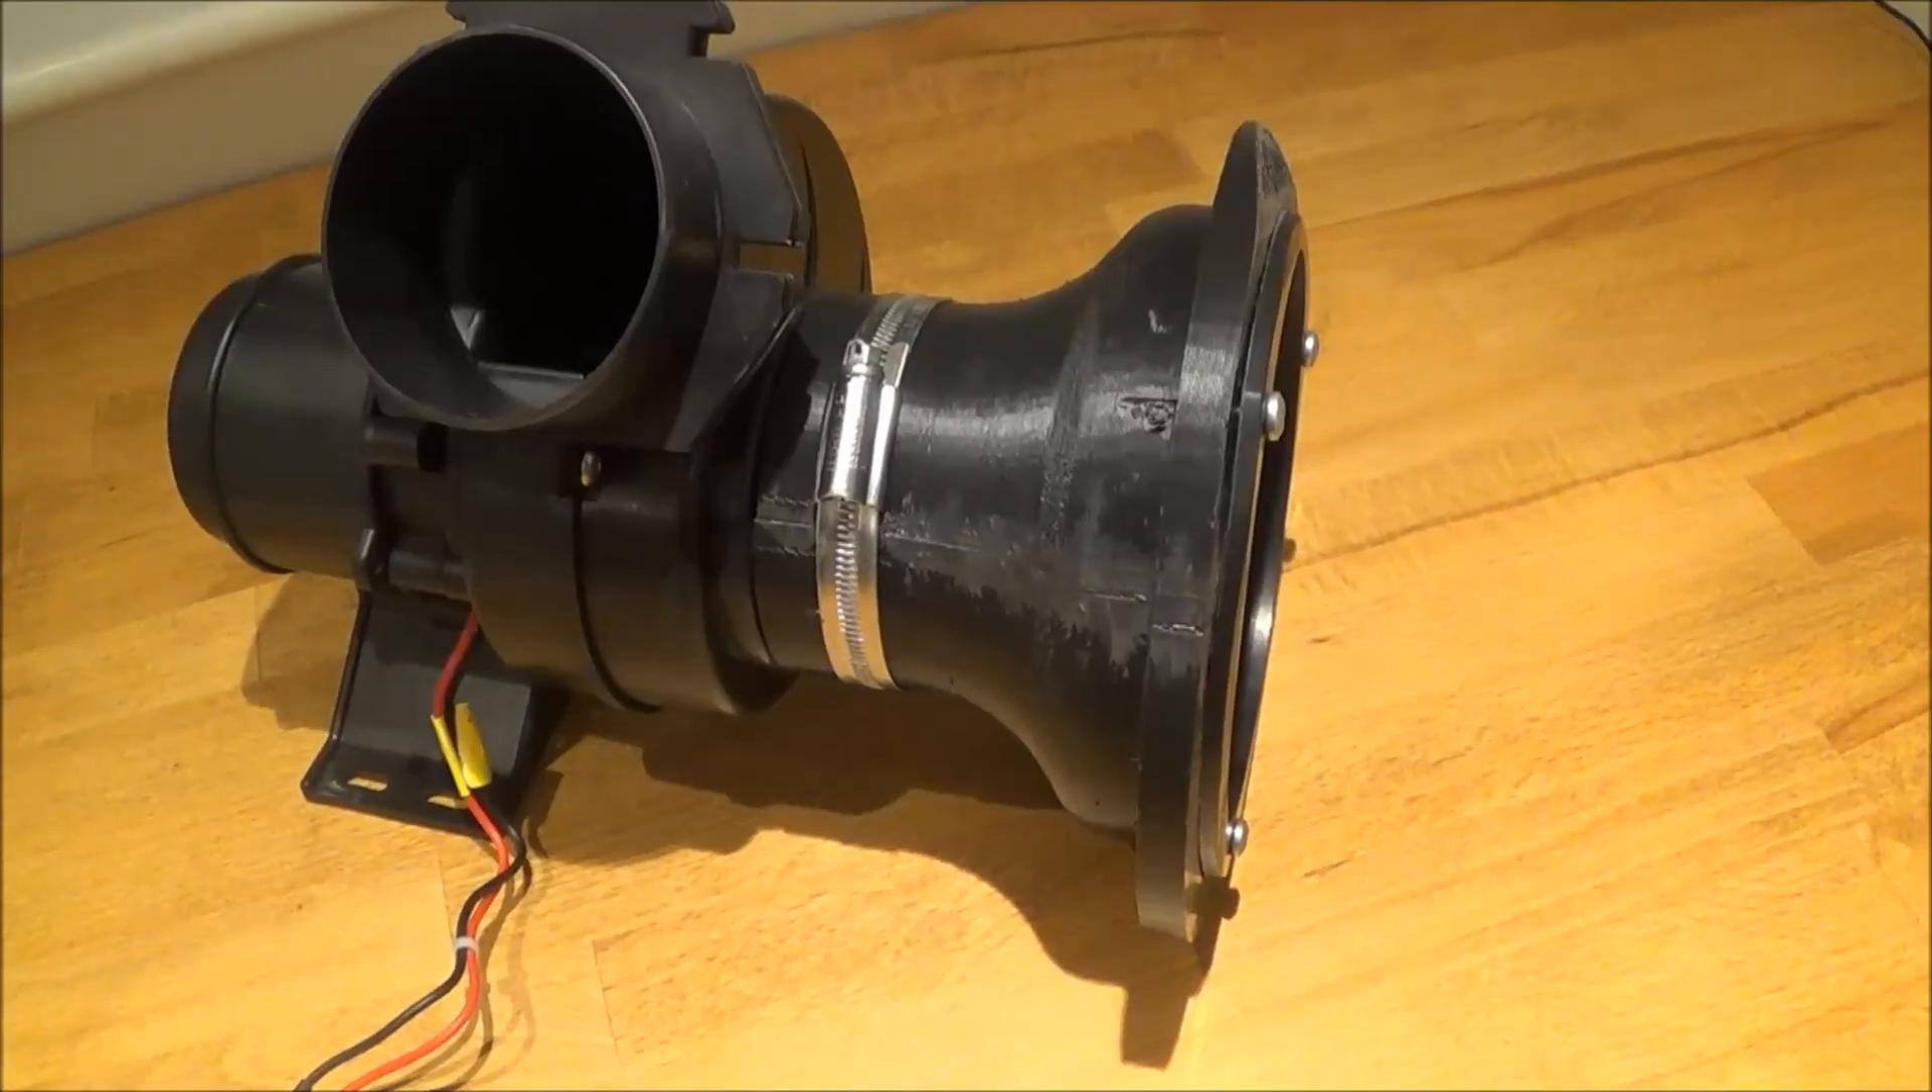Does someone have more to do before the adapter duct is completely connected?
No.